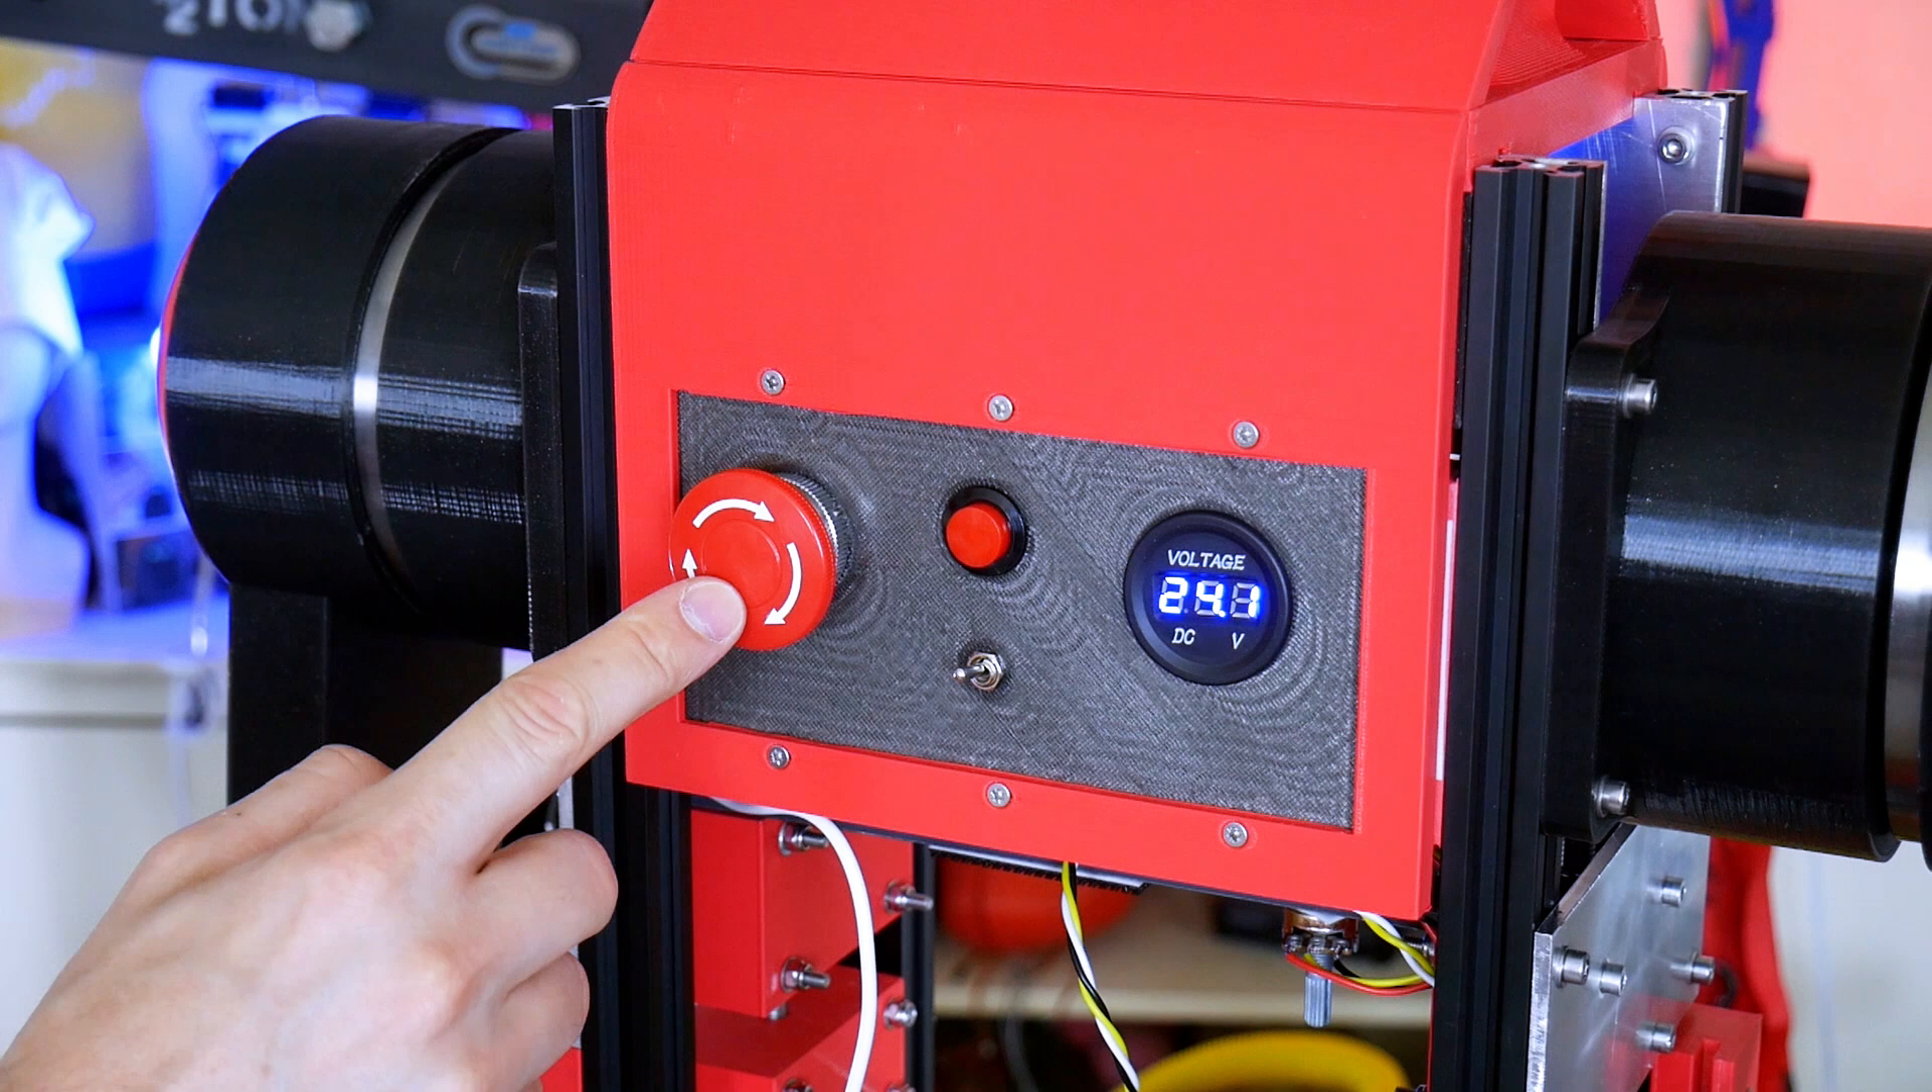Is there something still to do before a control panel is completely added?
No.